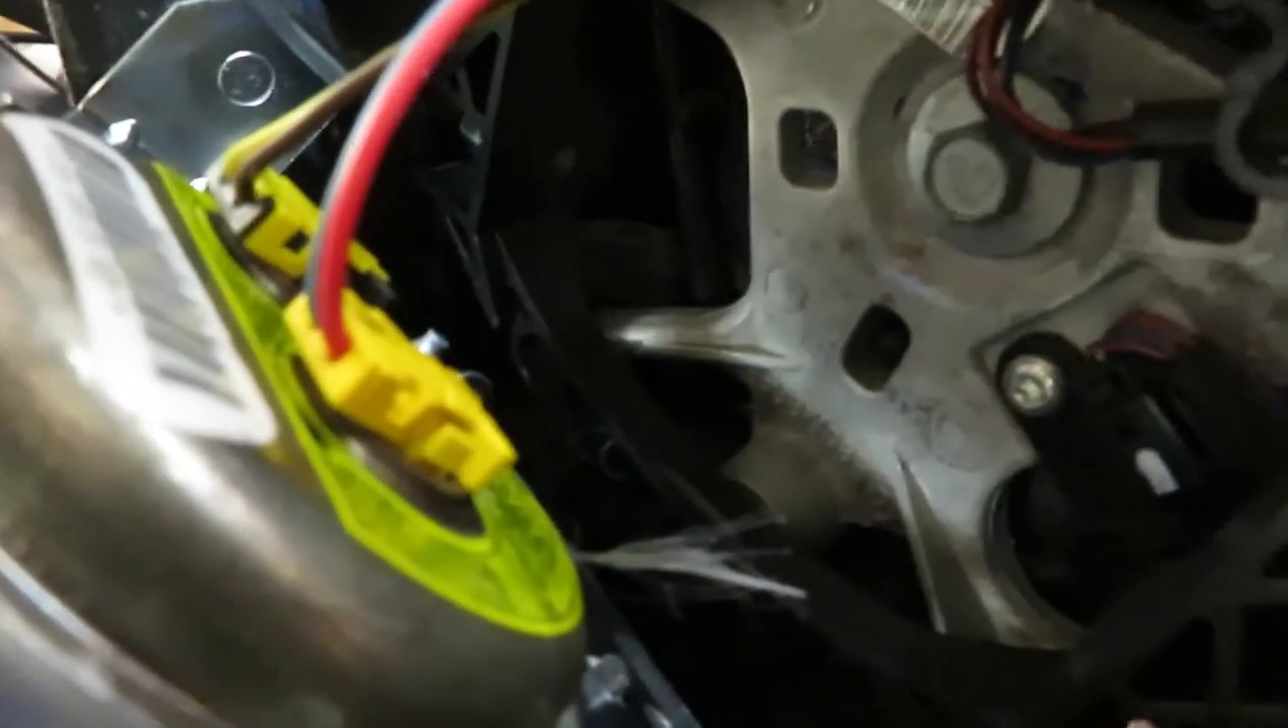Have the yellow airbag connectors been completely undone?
No.